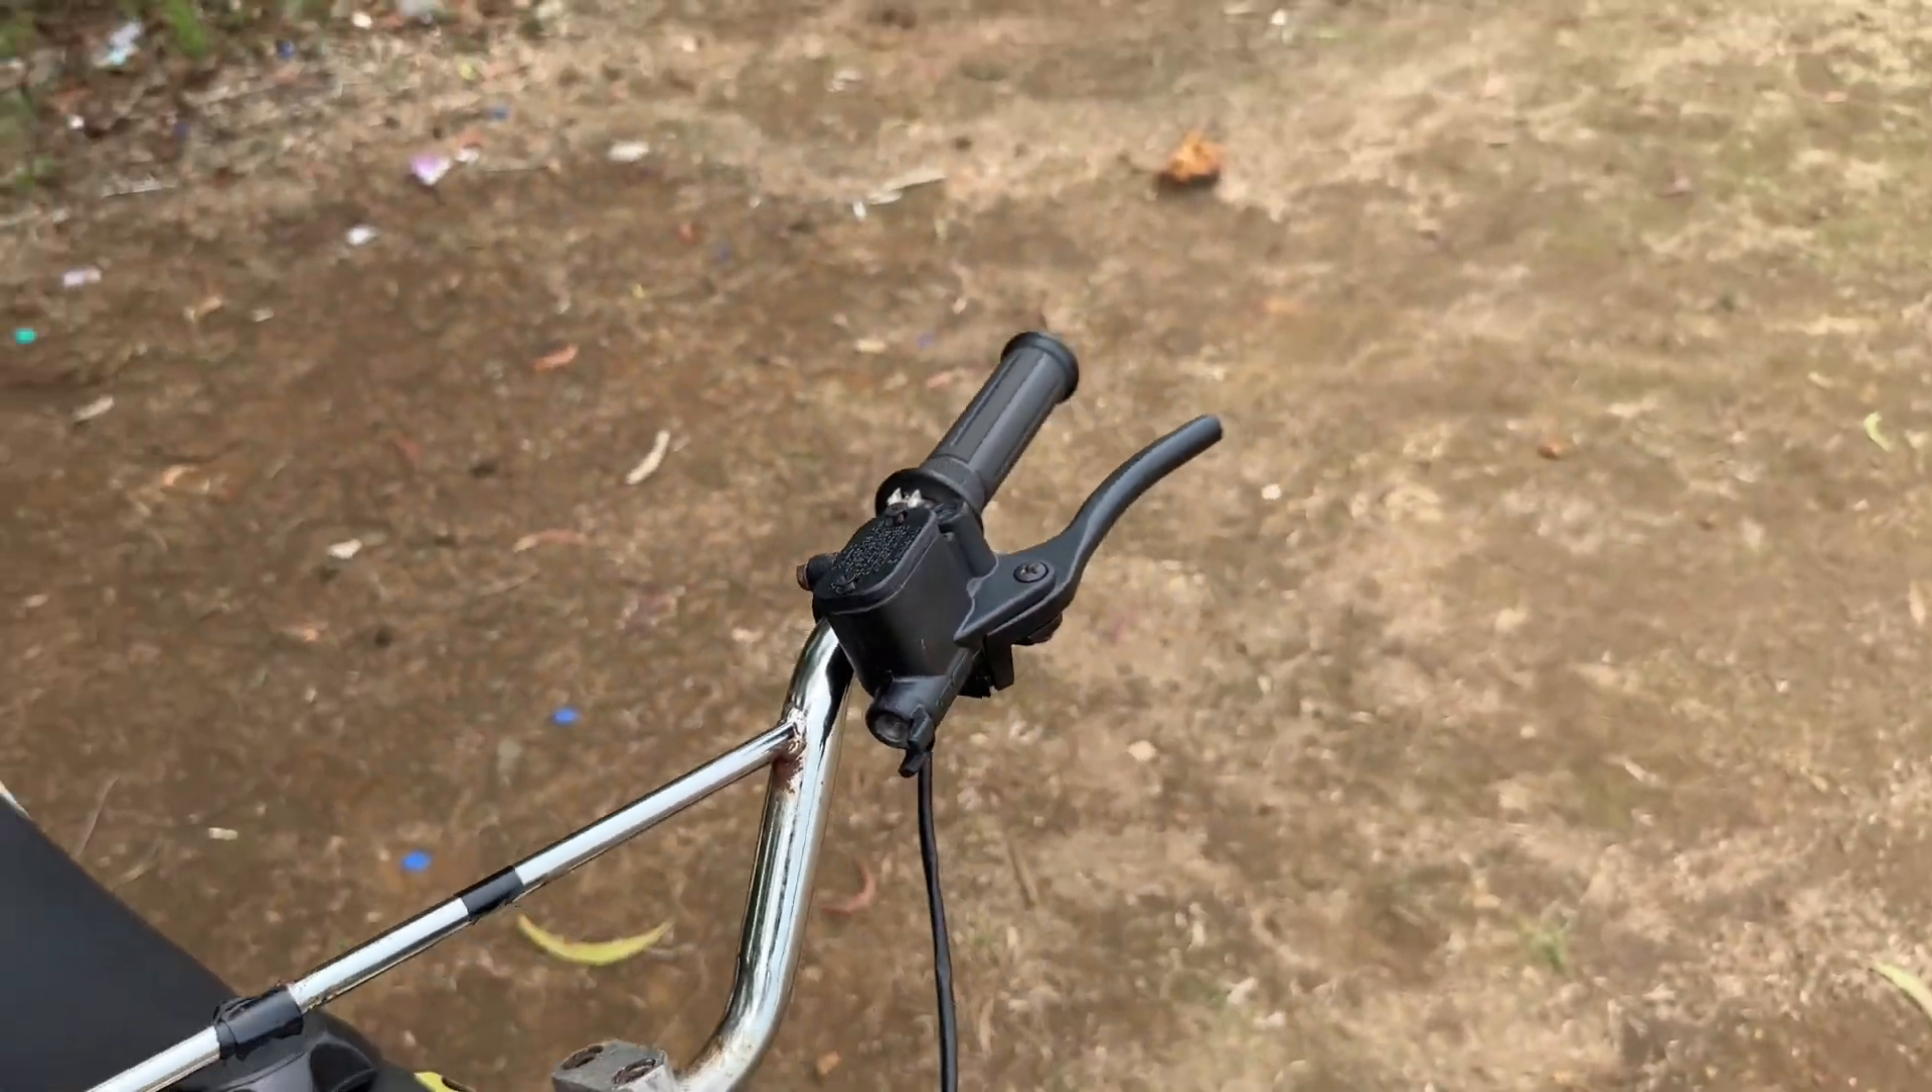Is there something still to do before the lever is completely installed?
No.